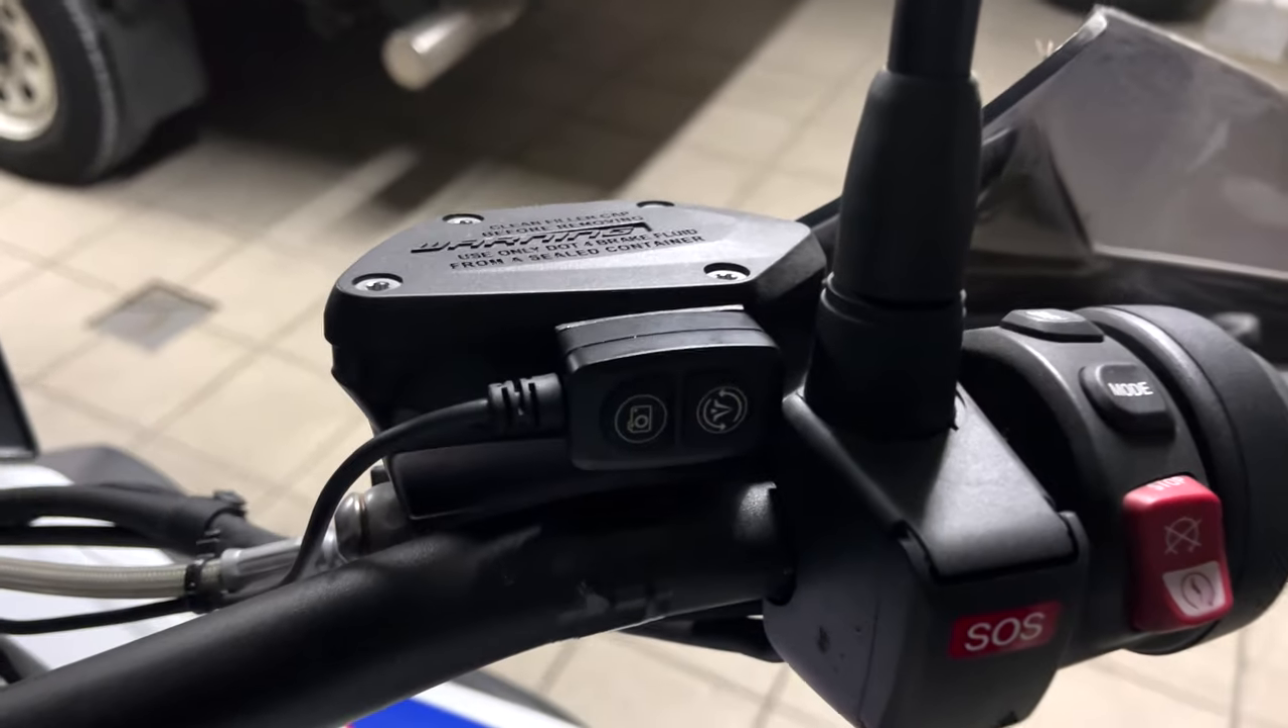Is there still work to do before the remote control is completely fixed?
No.